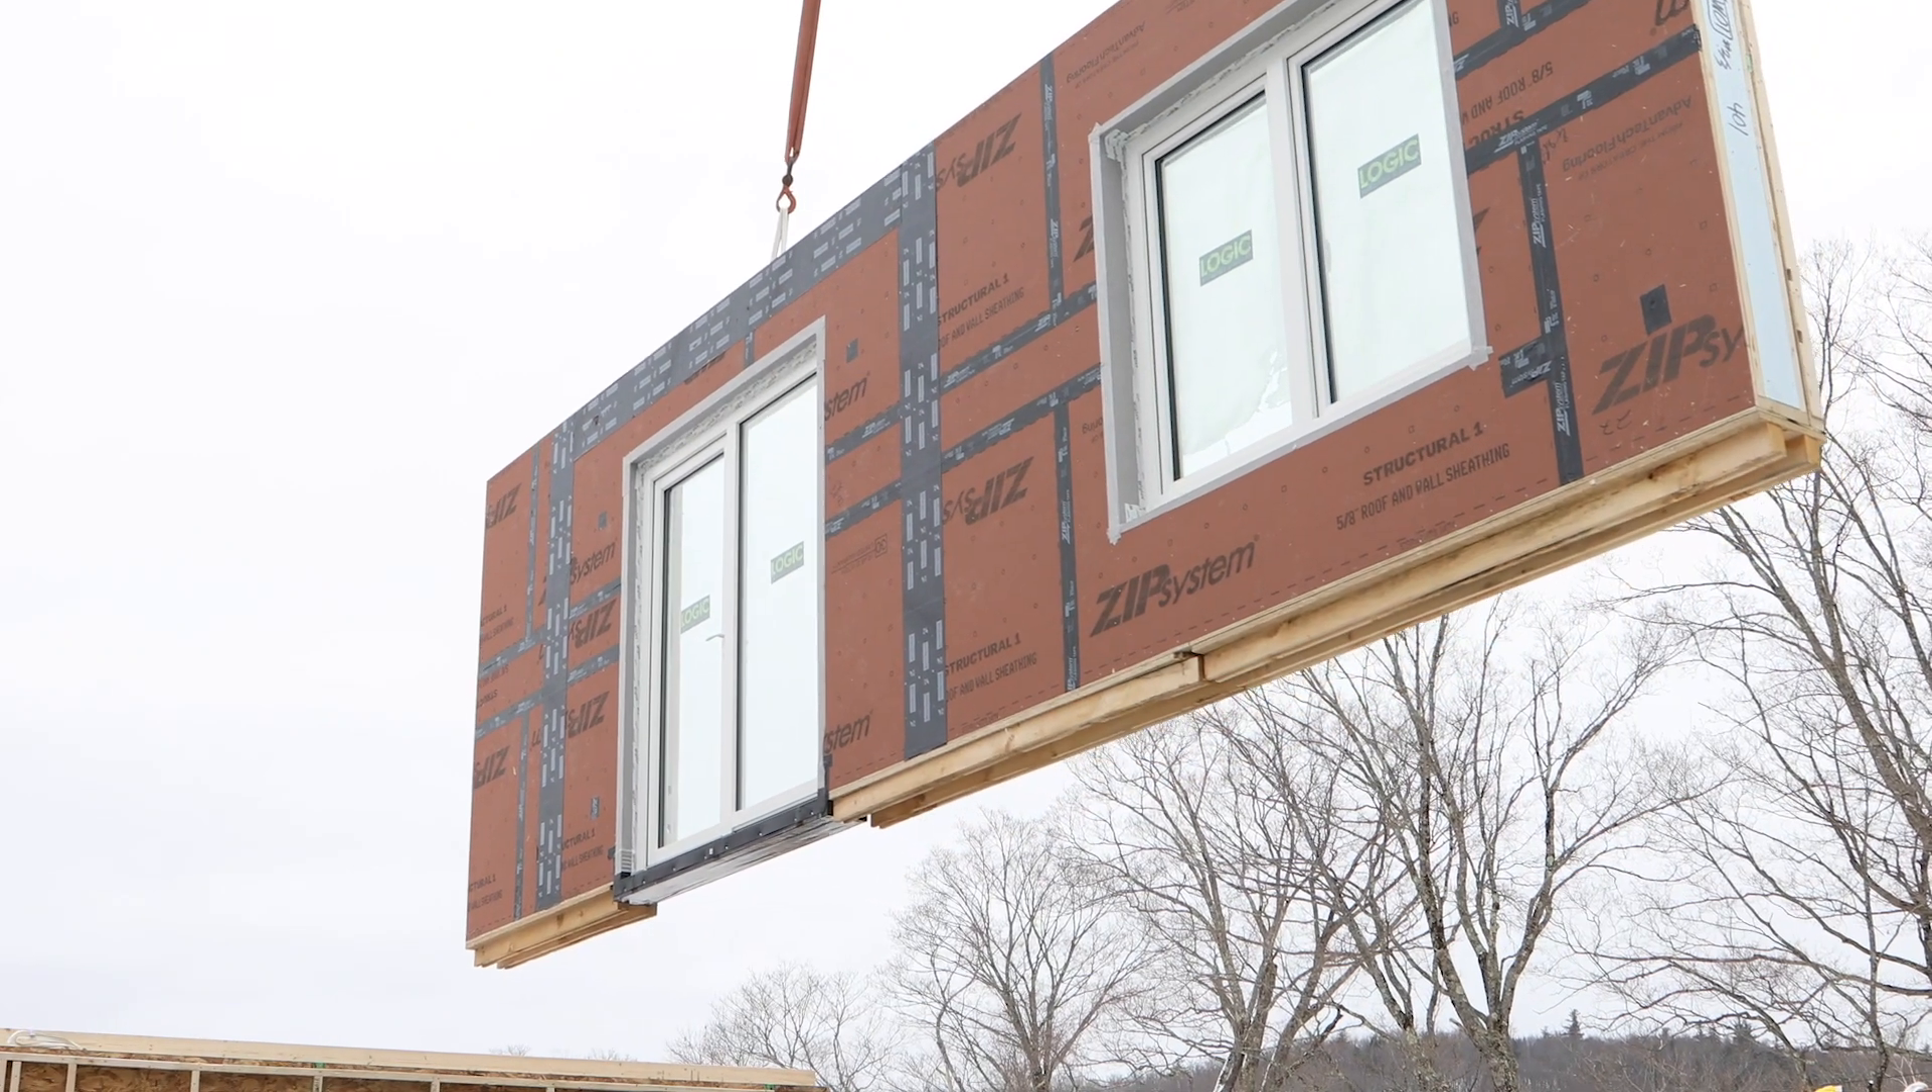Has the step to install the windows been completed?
Yes.